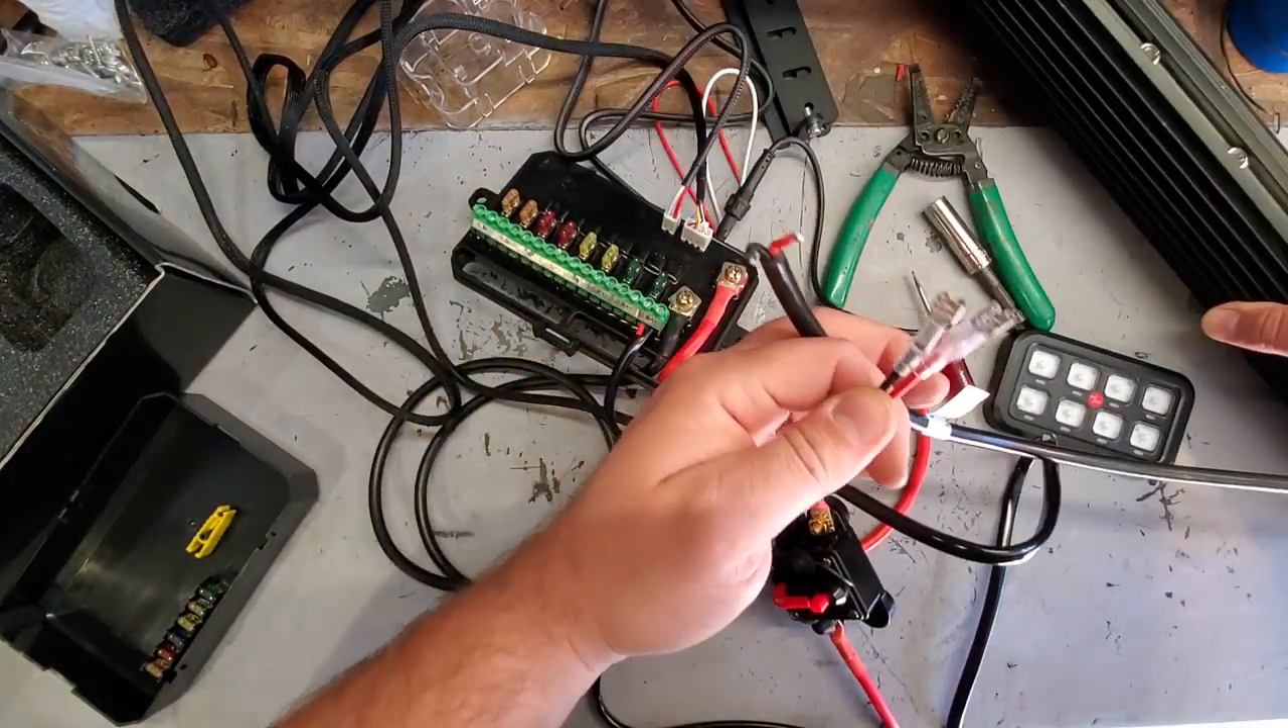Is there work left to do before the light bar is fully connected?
Yes.